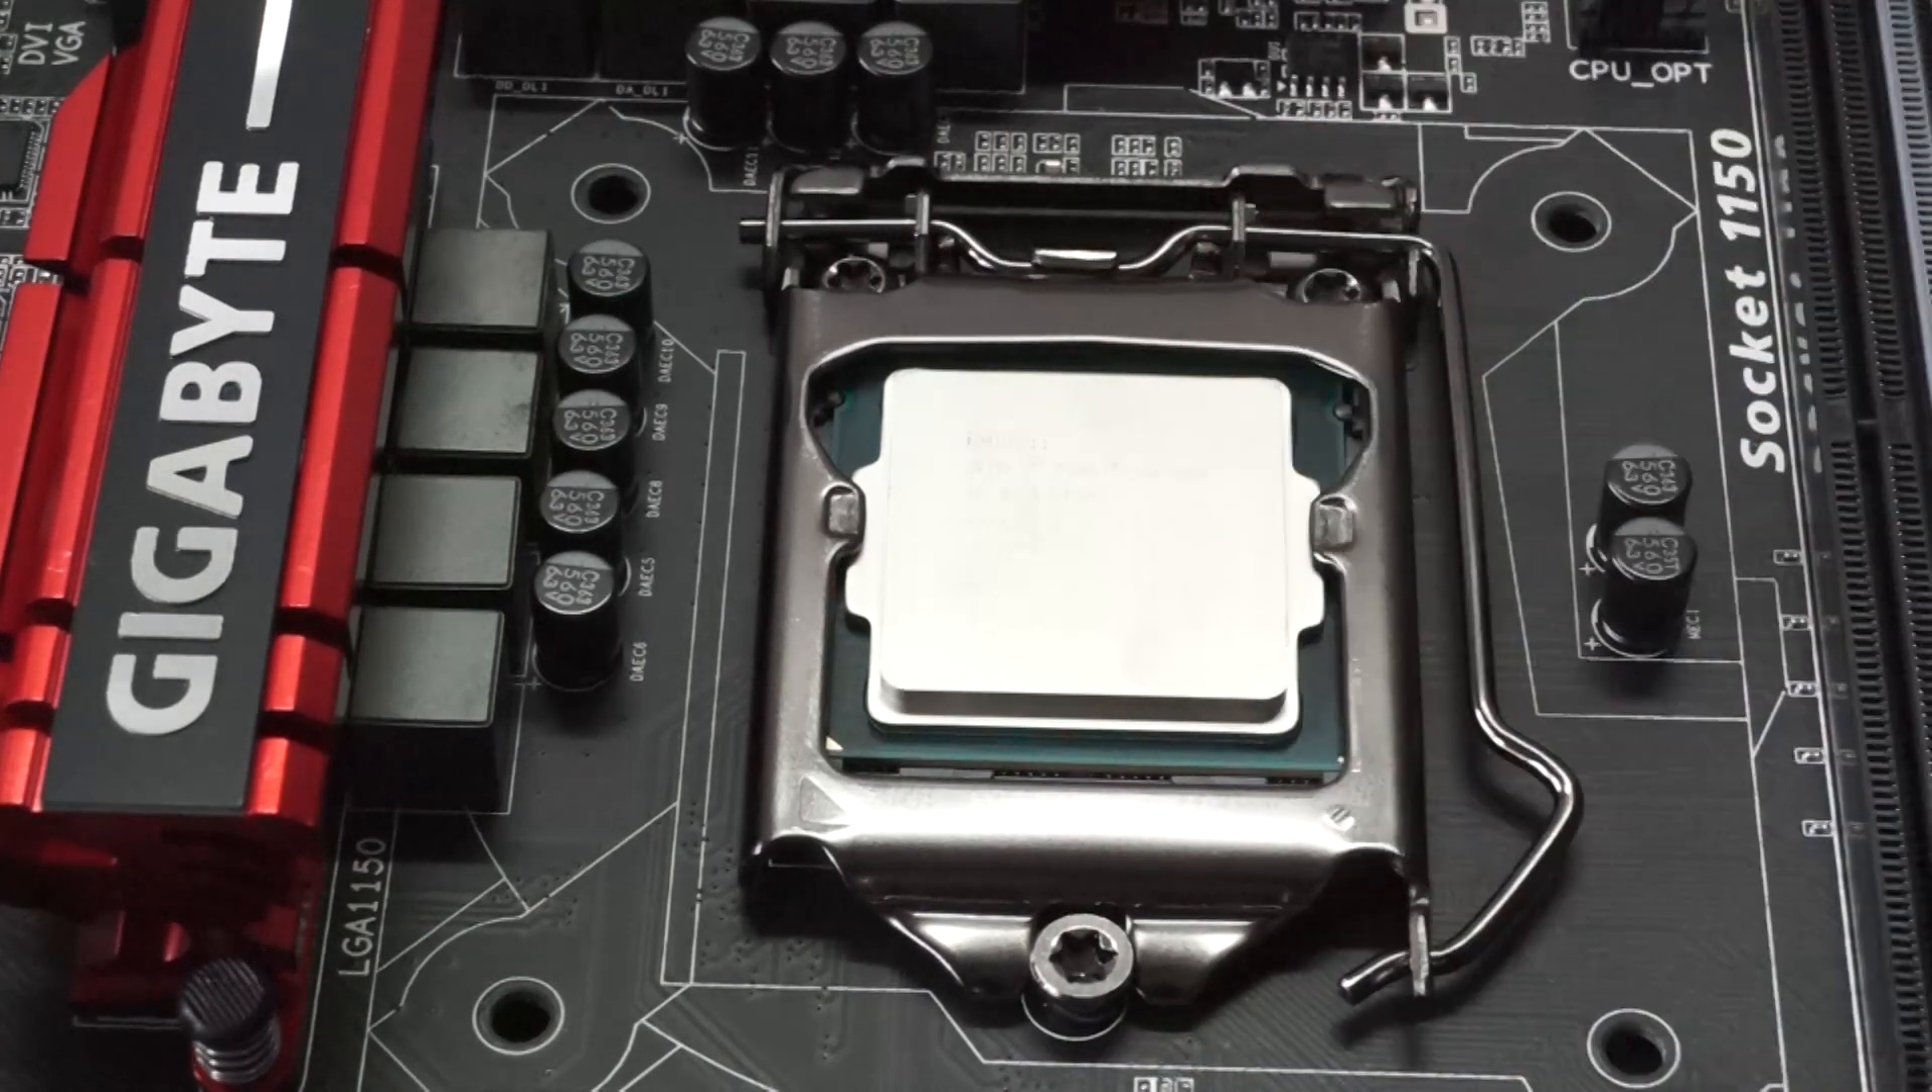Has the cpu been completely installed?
Yes.